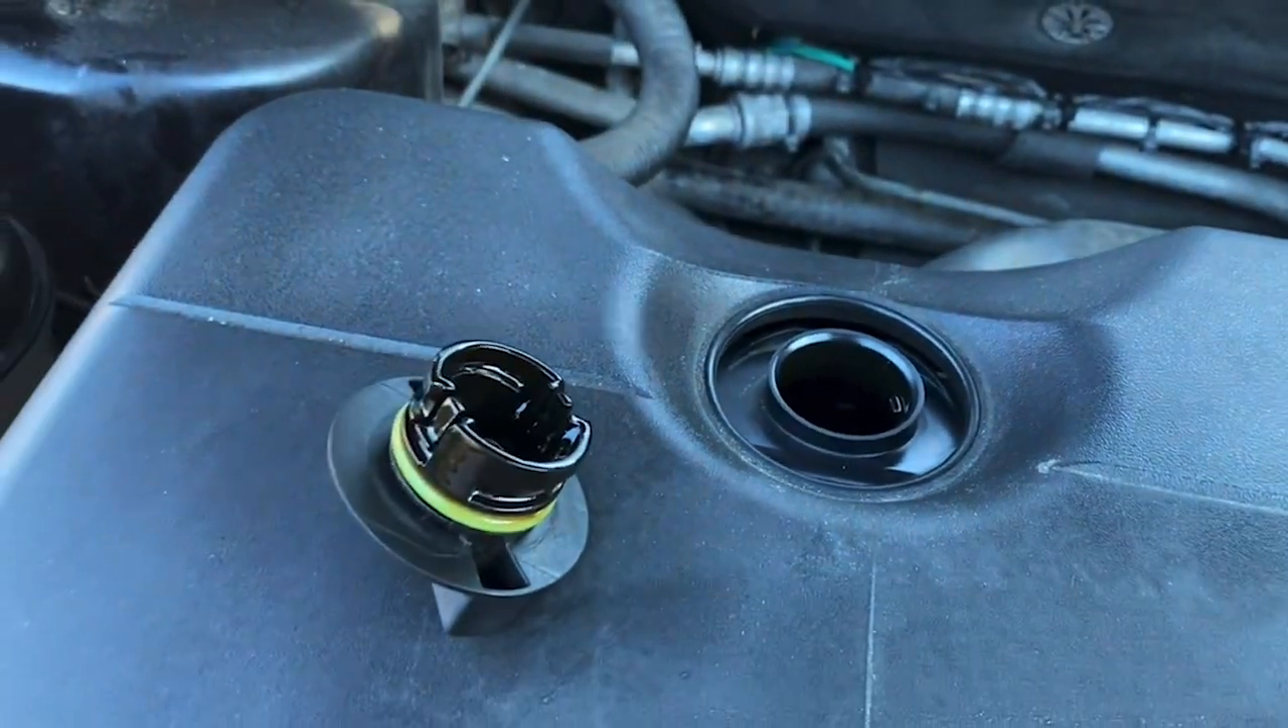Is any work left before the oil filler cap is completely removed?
No.